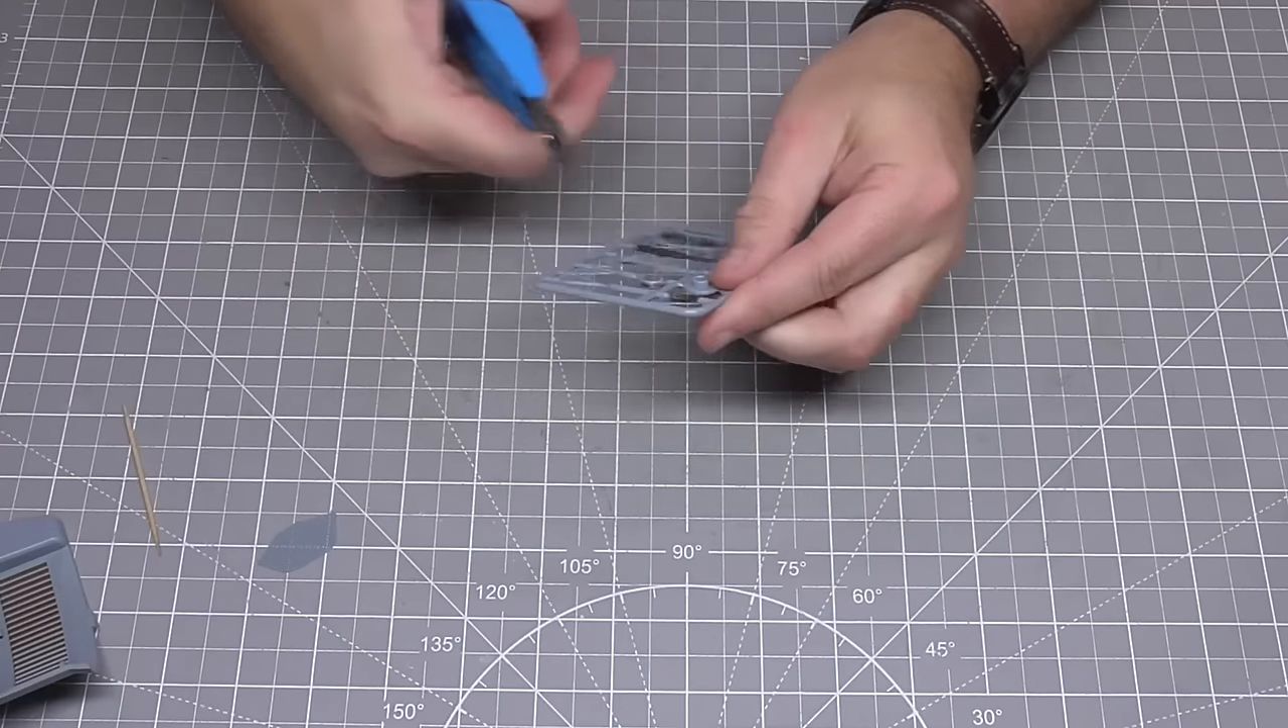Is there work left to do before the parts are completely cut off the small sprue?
Yes.